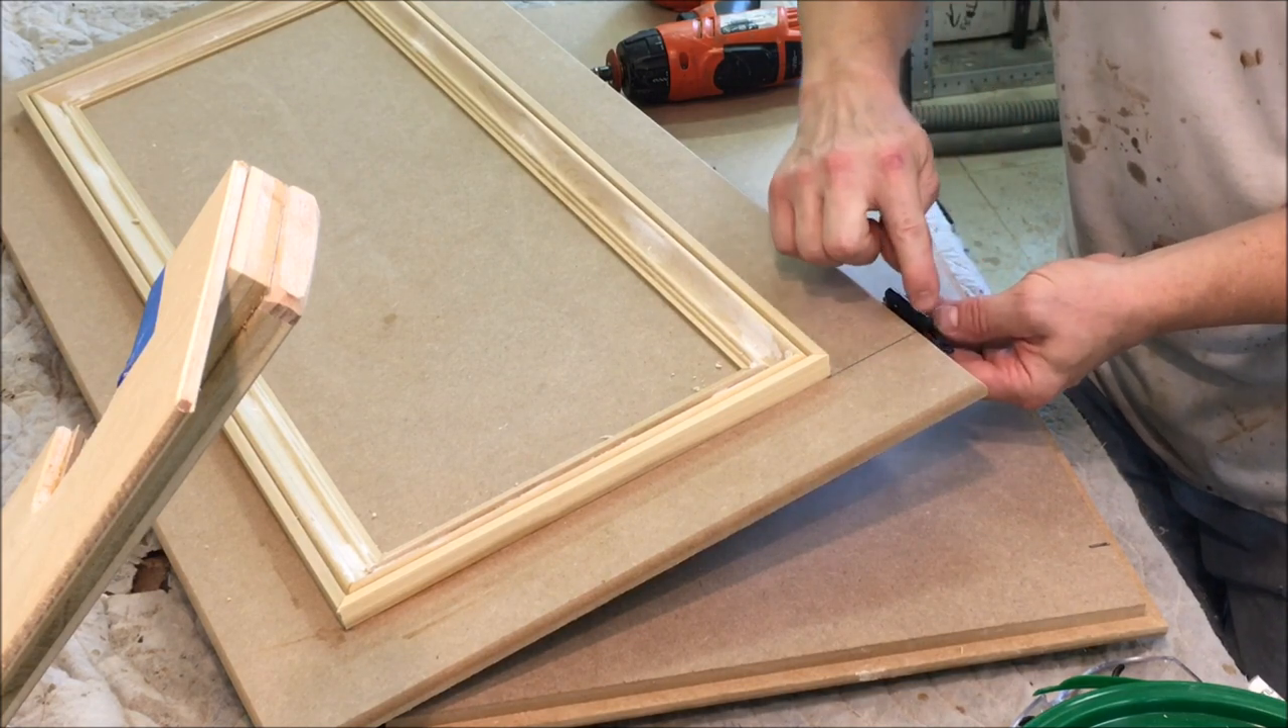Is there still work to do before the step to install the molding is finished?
No.